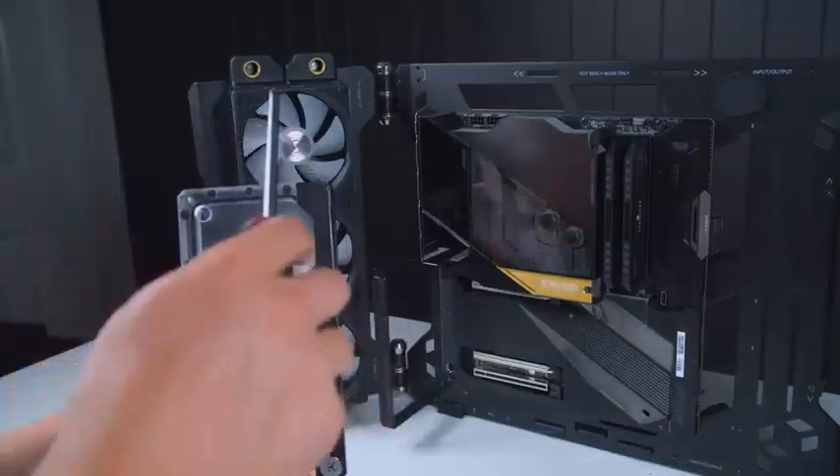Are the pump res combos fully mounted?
No.